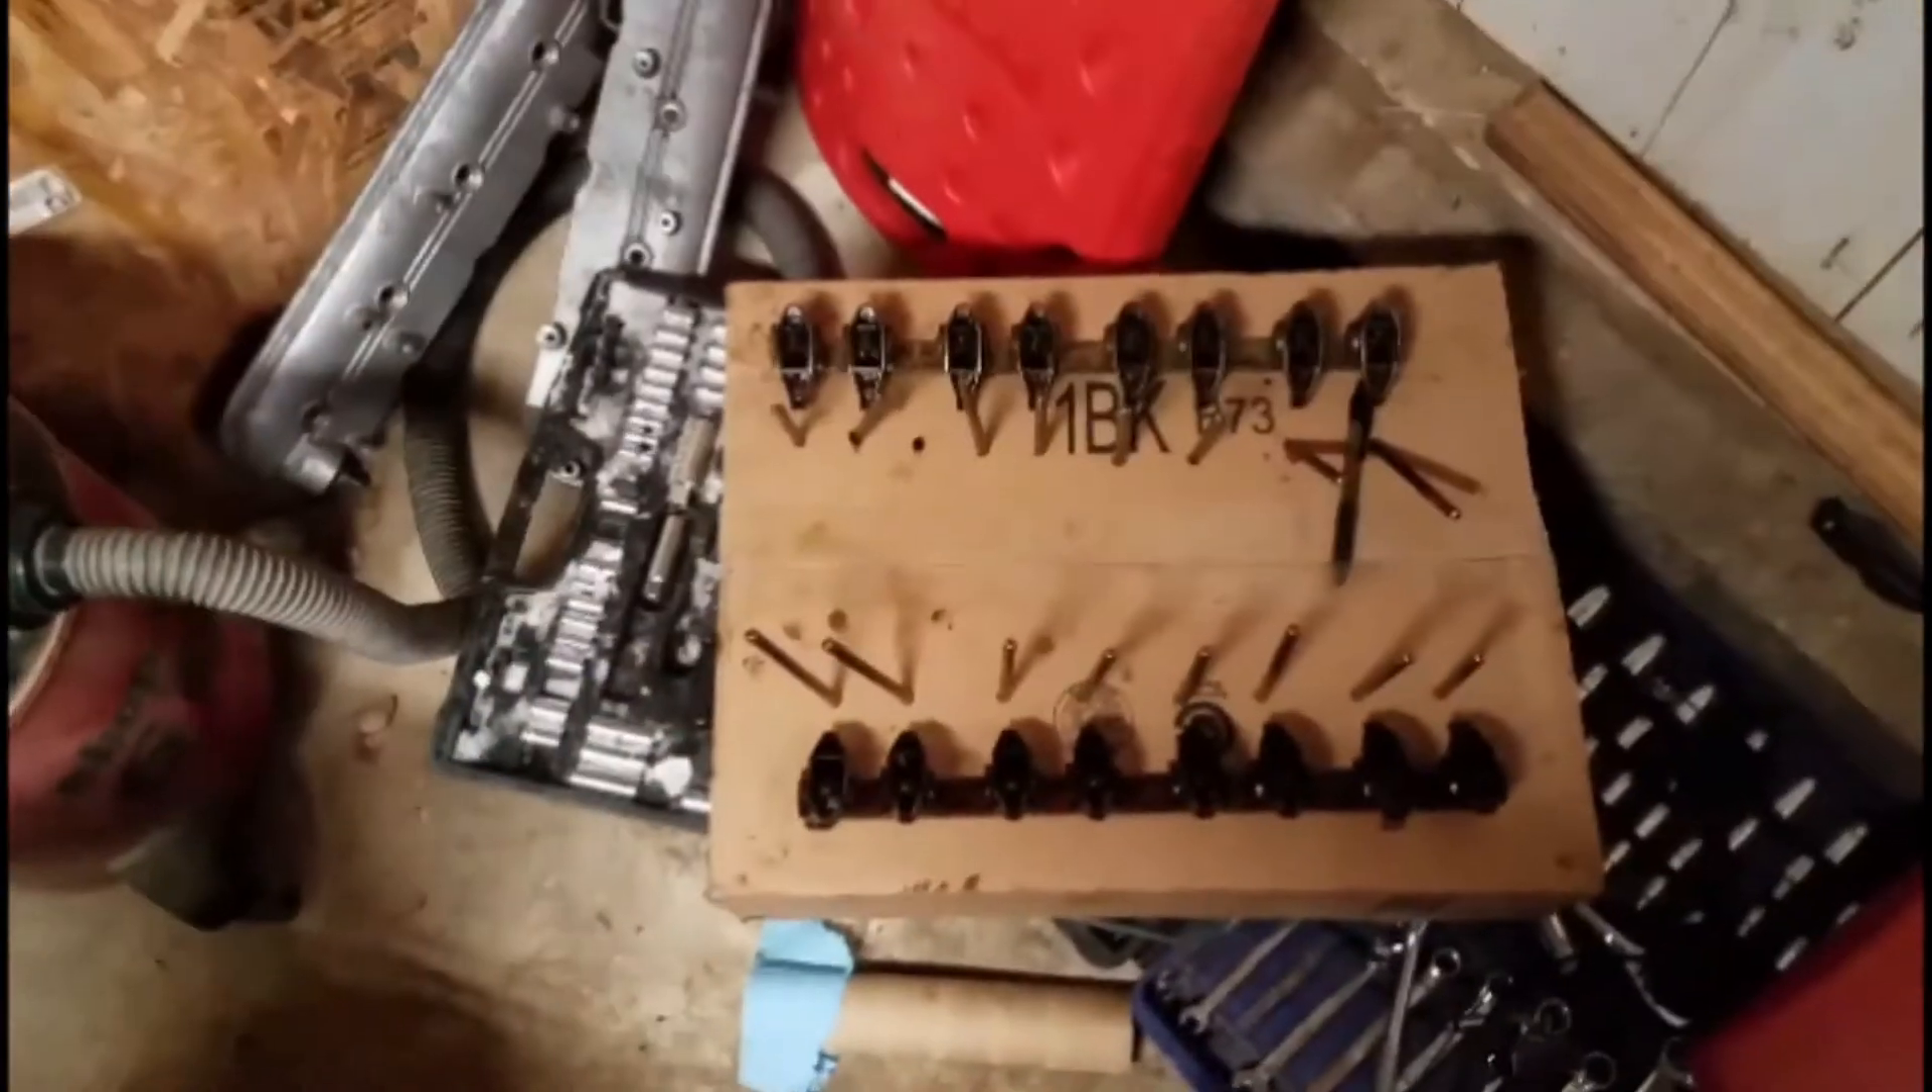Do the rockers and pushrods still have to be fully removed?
No.